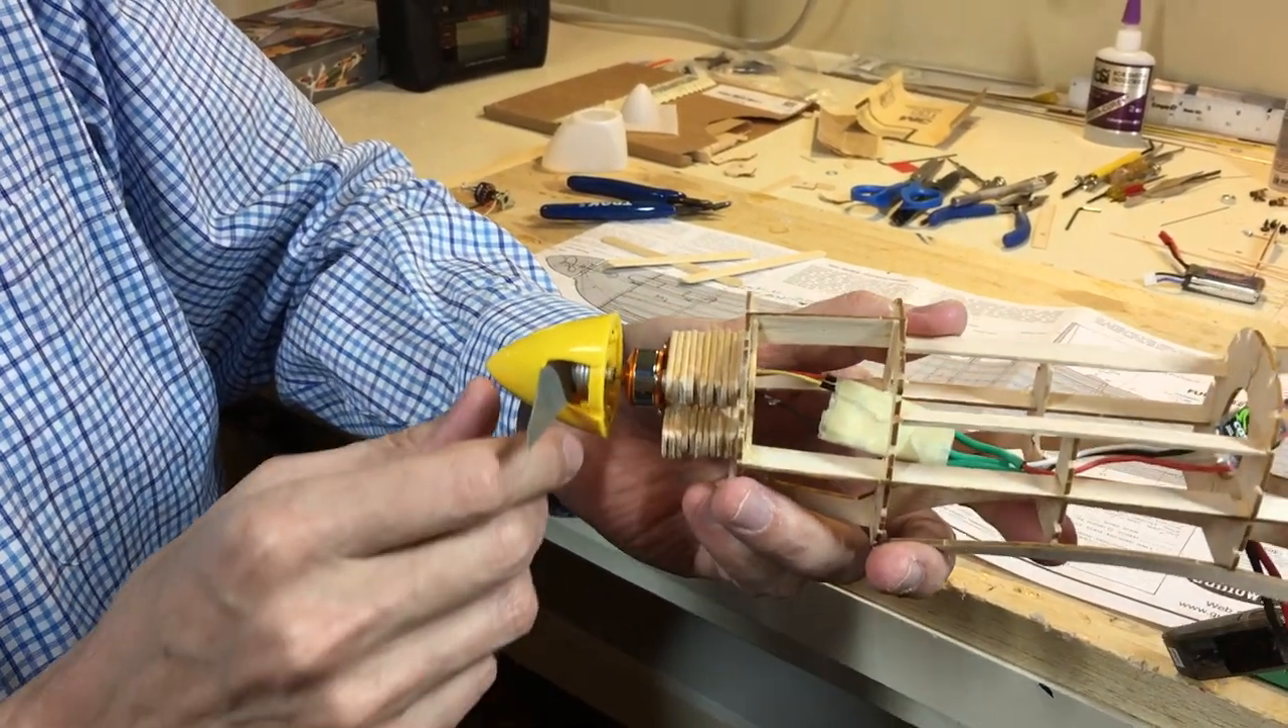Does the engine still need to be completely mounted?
No.